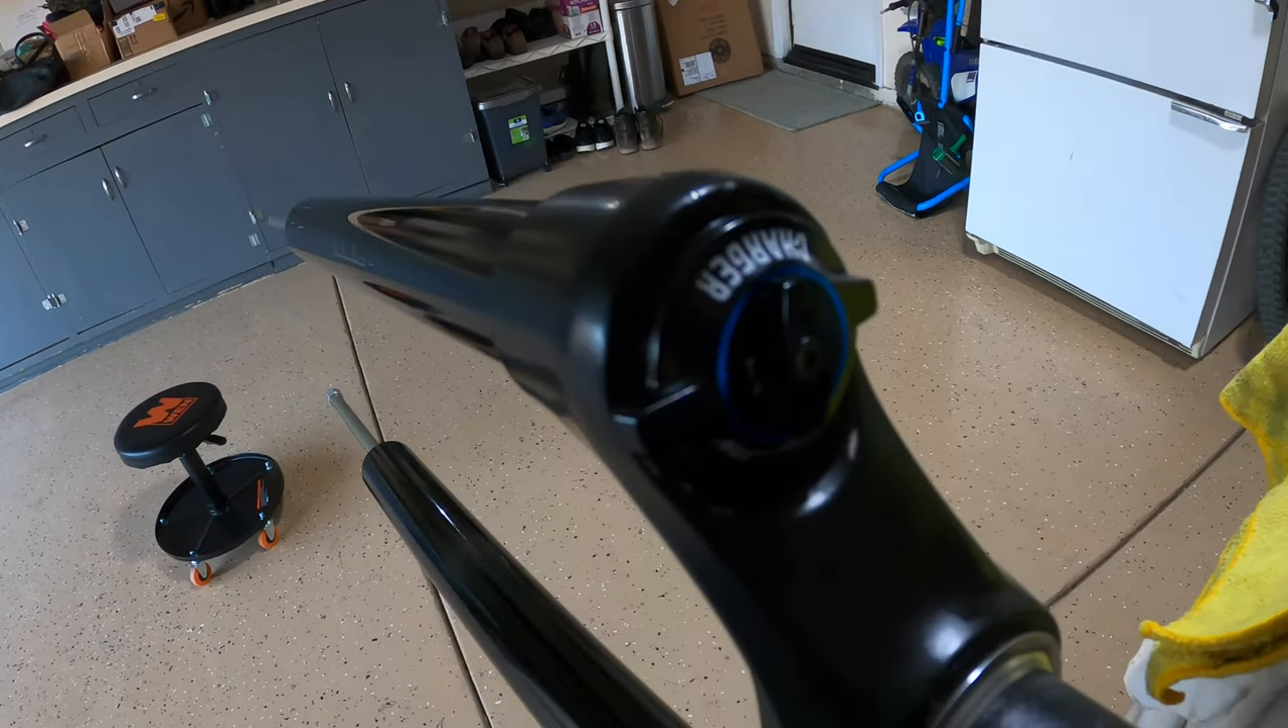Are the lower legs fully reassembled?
No.